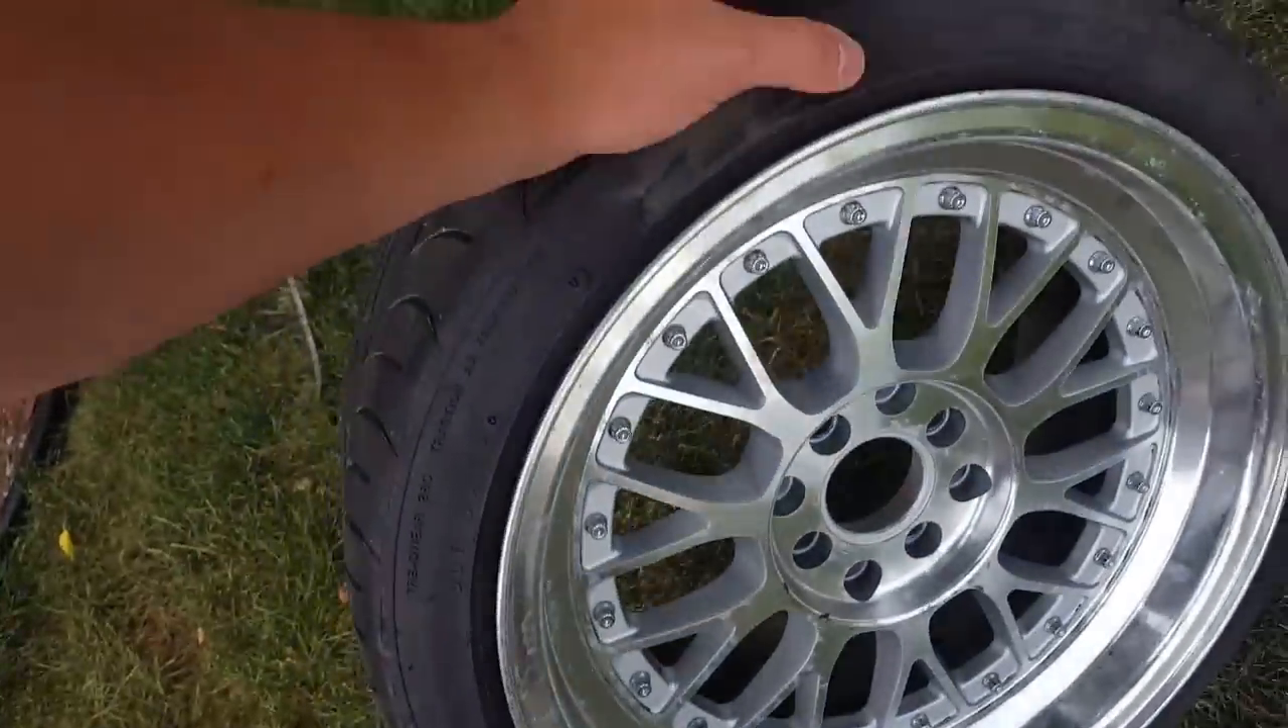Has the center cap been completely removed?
Yes.